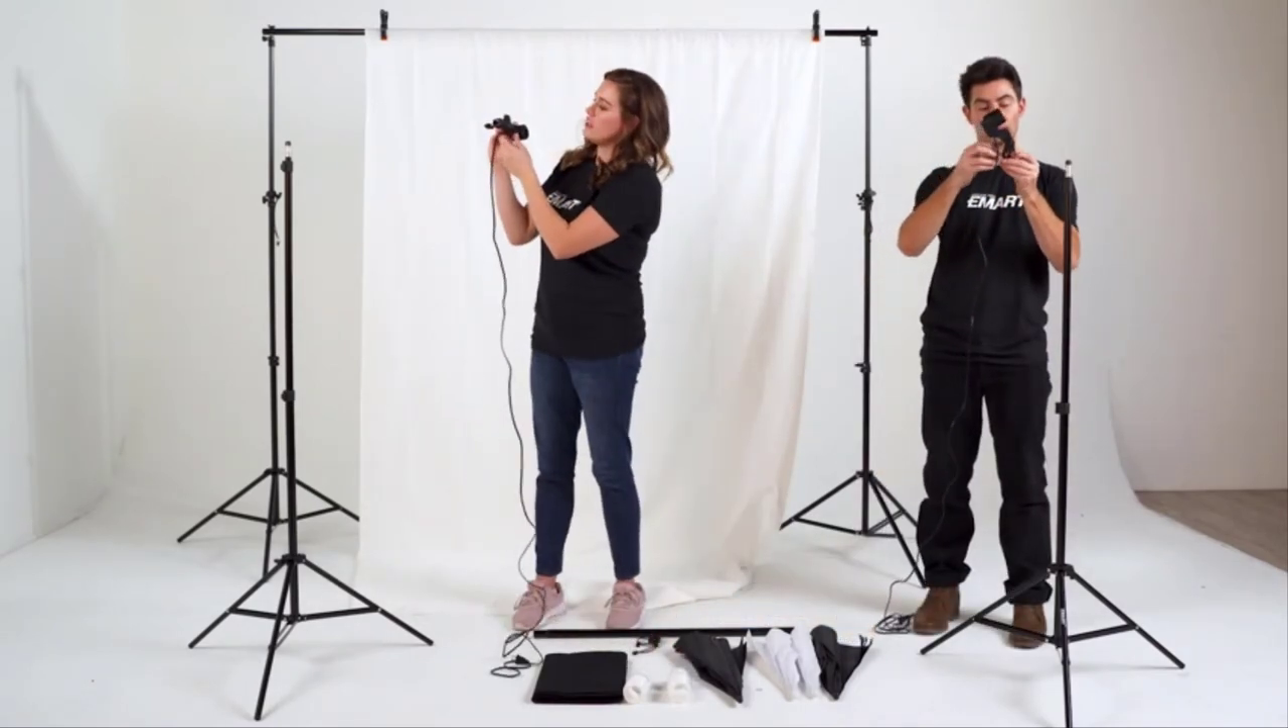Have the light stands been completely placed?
Yes.